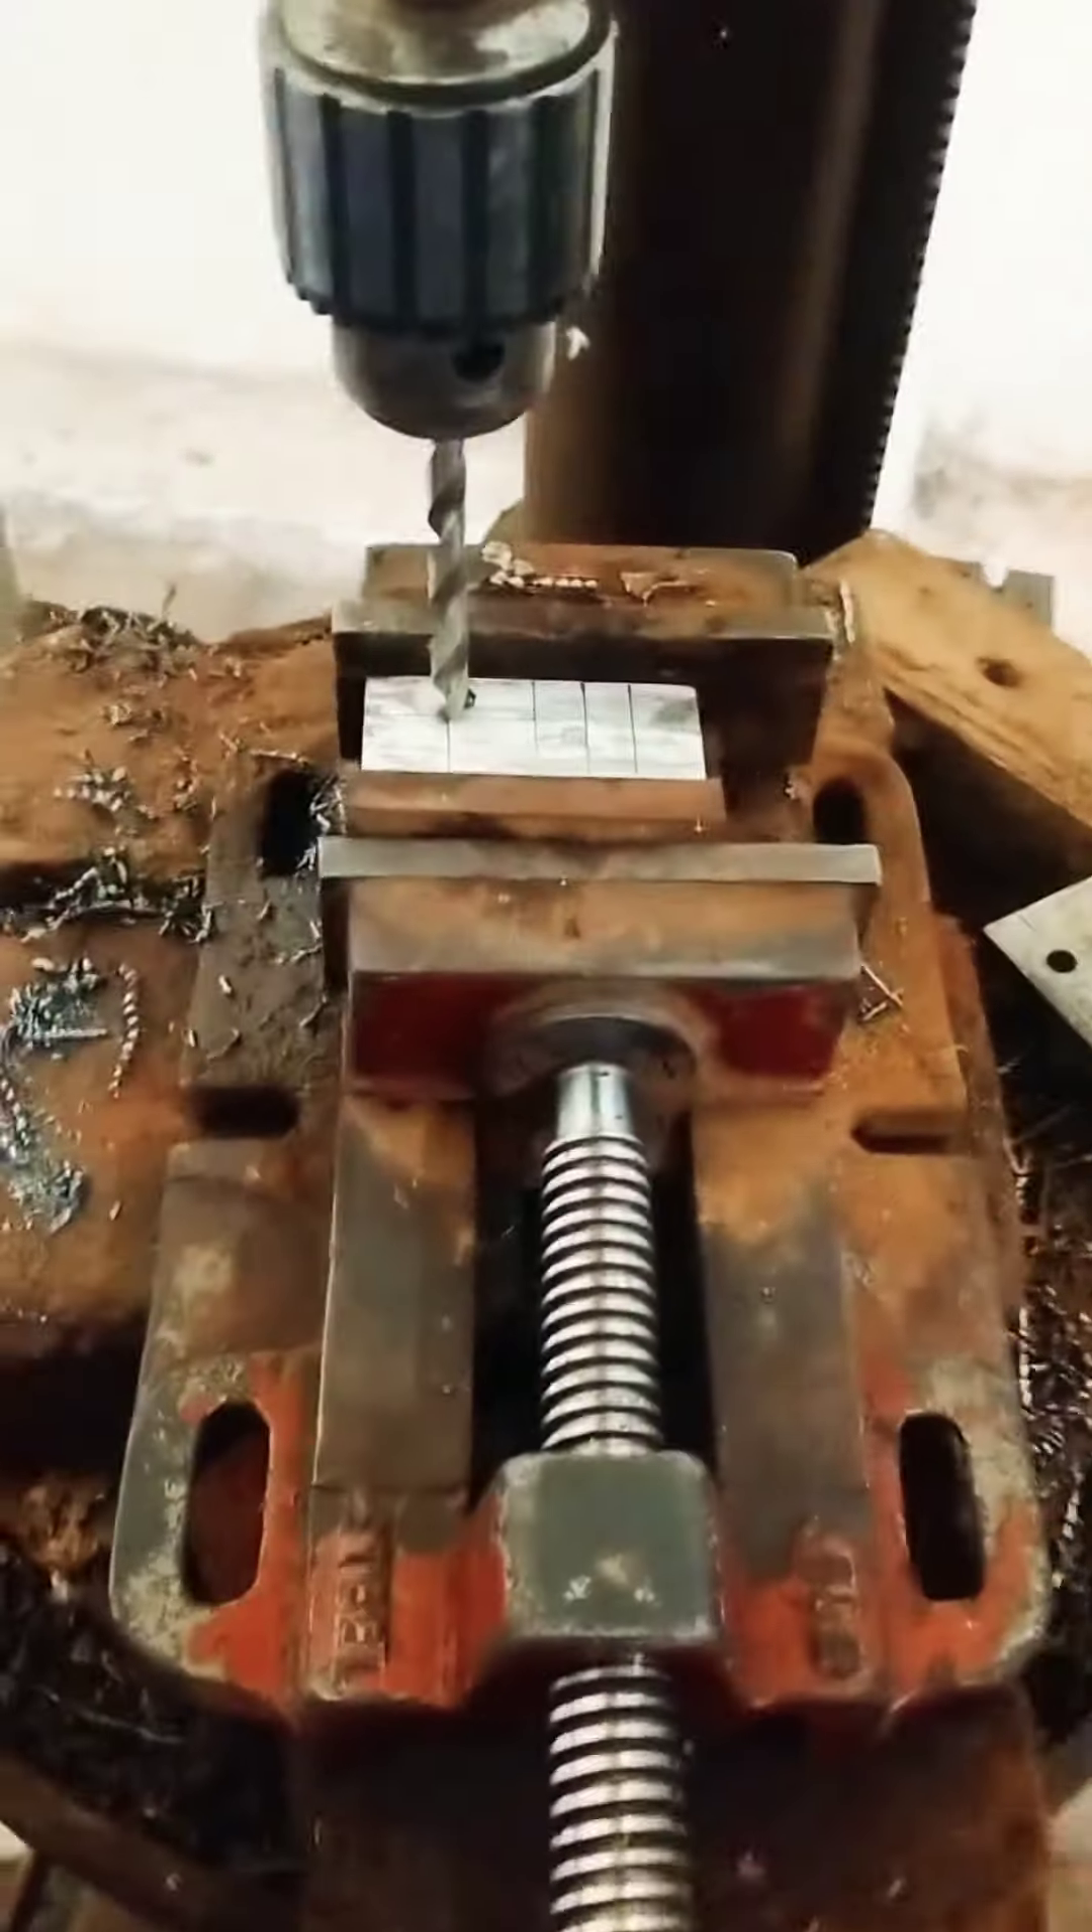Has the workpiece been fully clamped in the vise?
Yes.